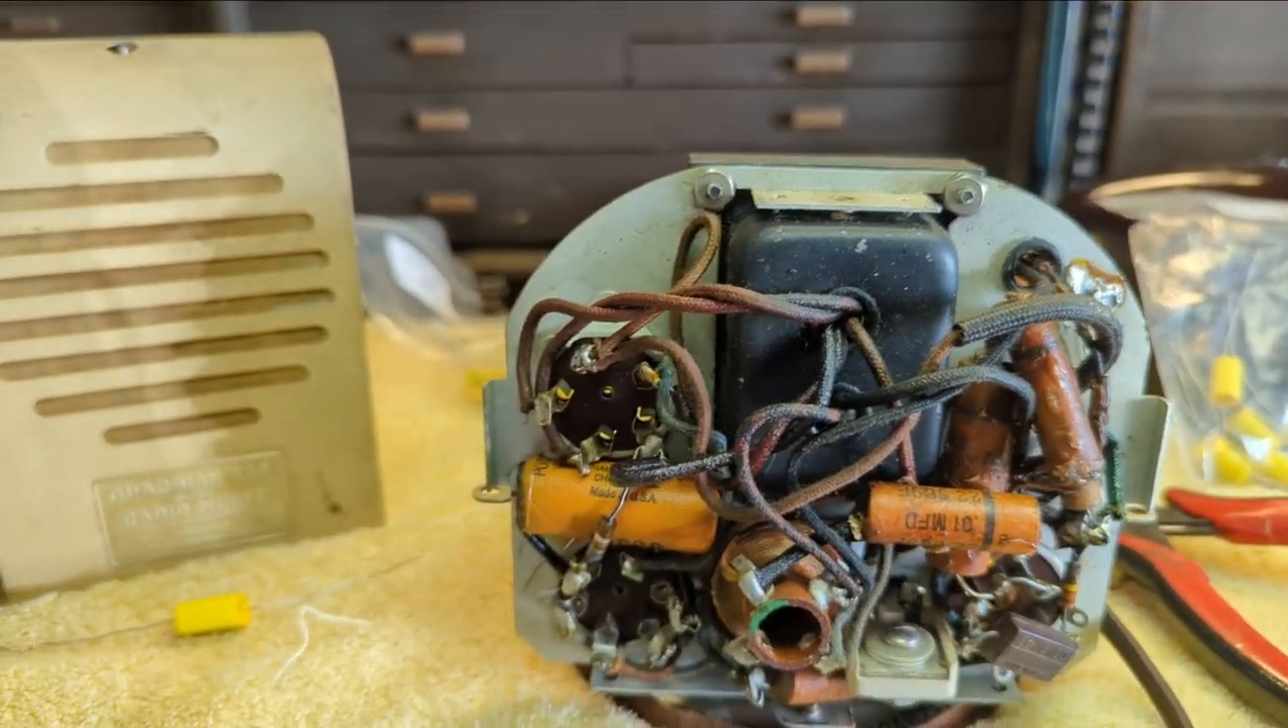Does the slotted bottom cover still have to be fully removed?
No.